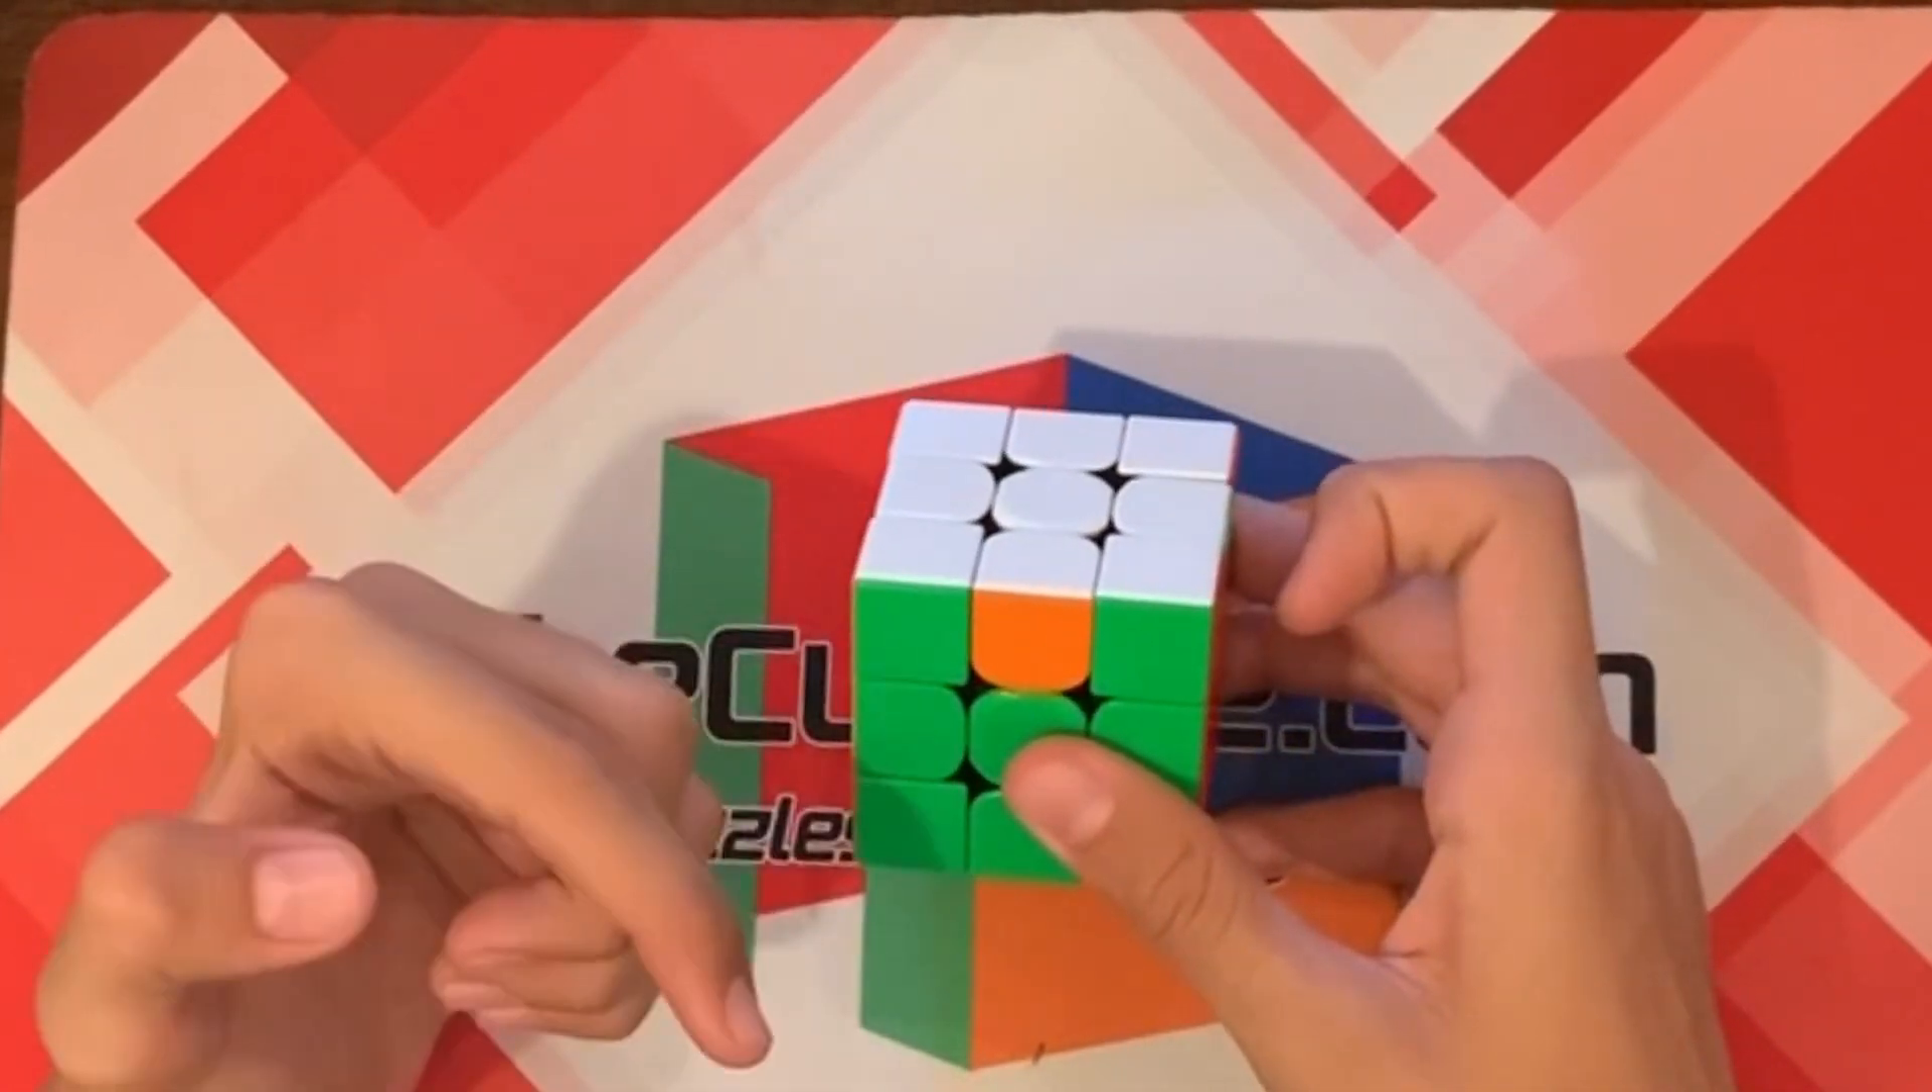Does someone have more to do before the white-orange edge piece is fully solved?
Yes.